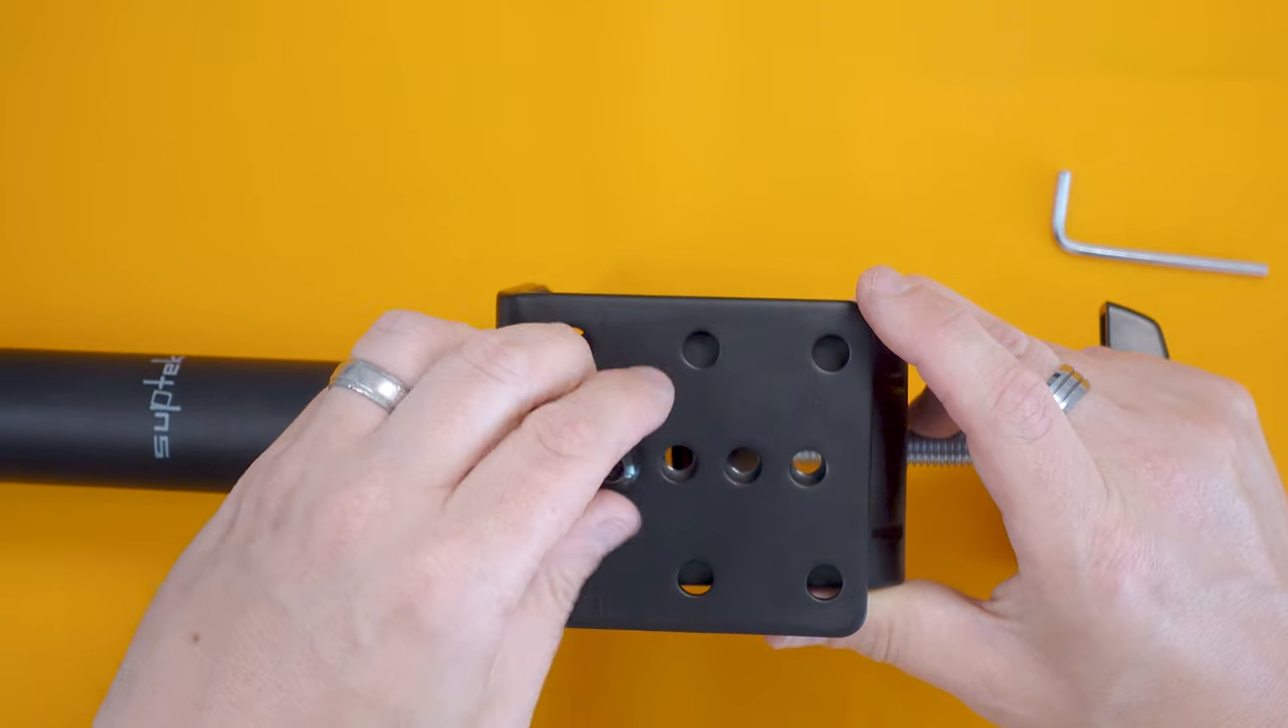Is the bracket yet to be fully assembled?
Yes.